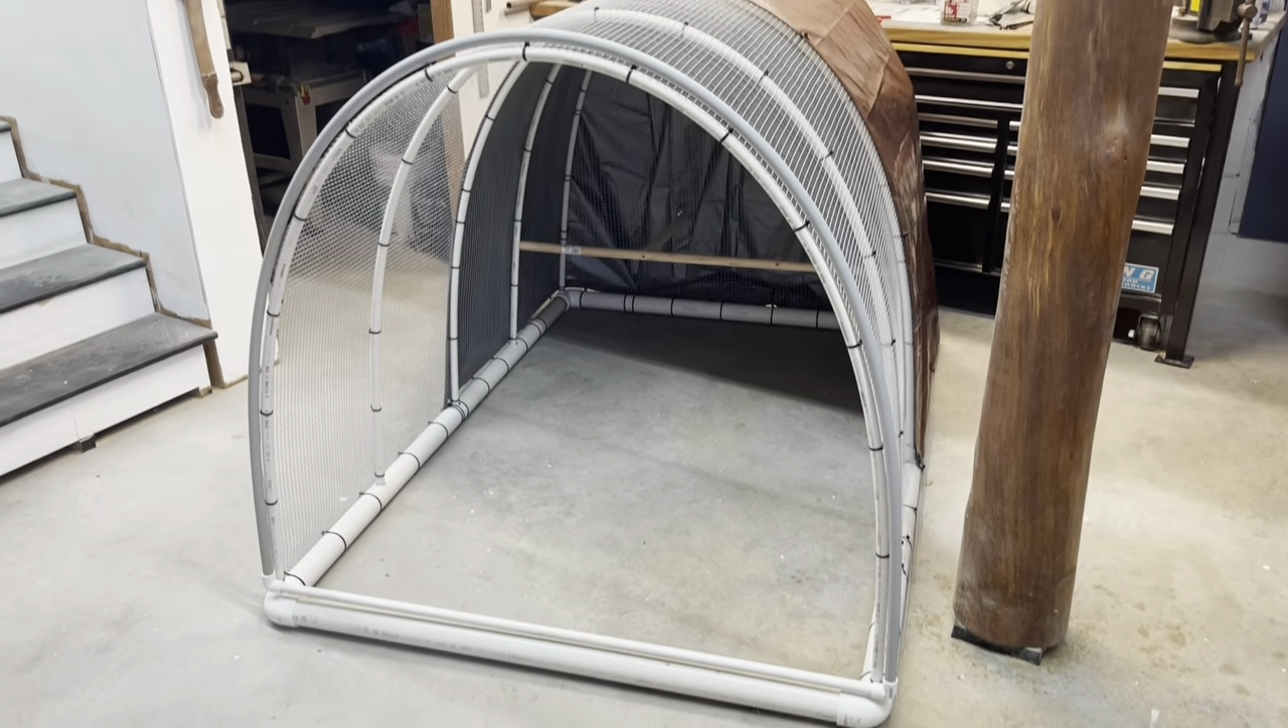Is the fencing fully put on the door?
No.